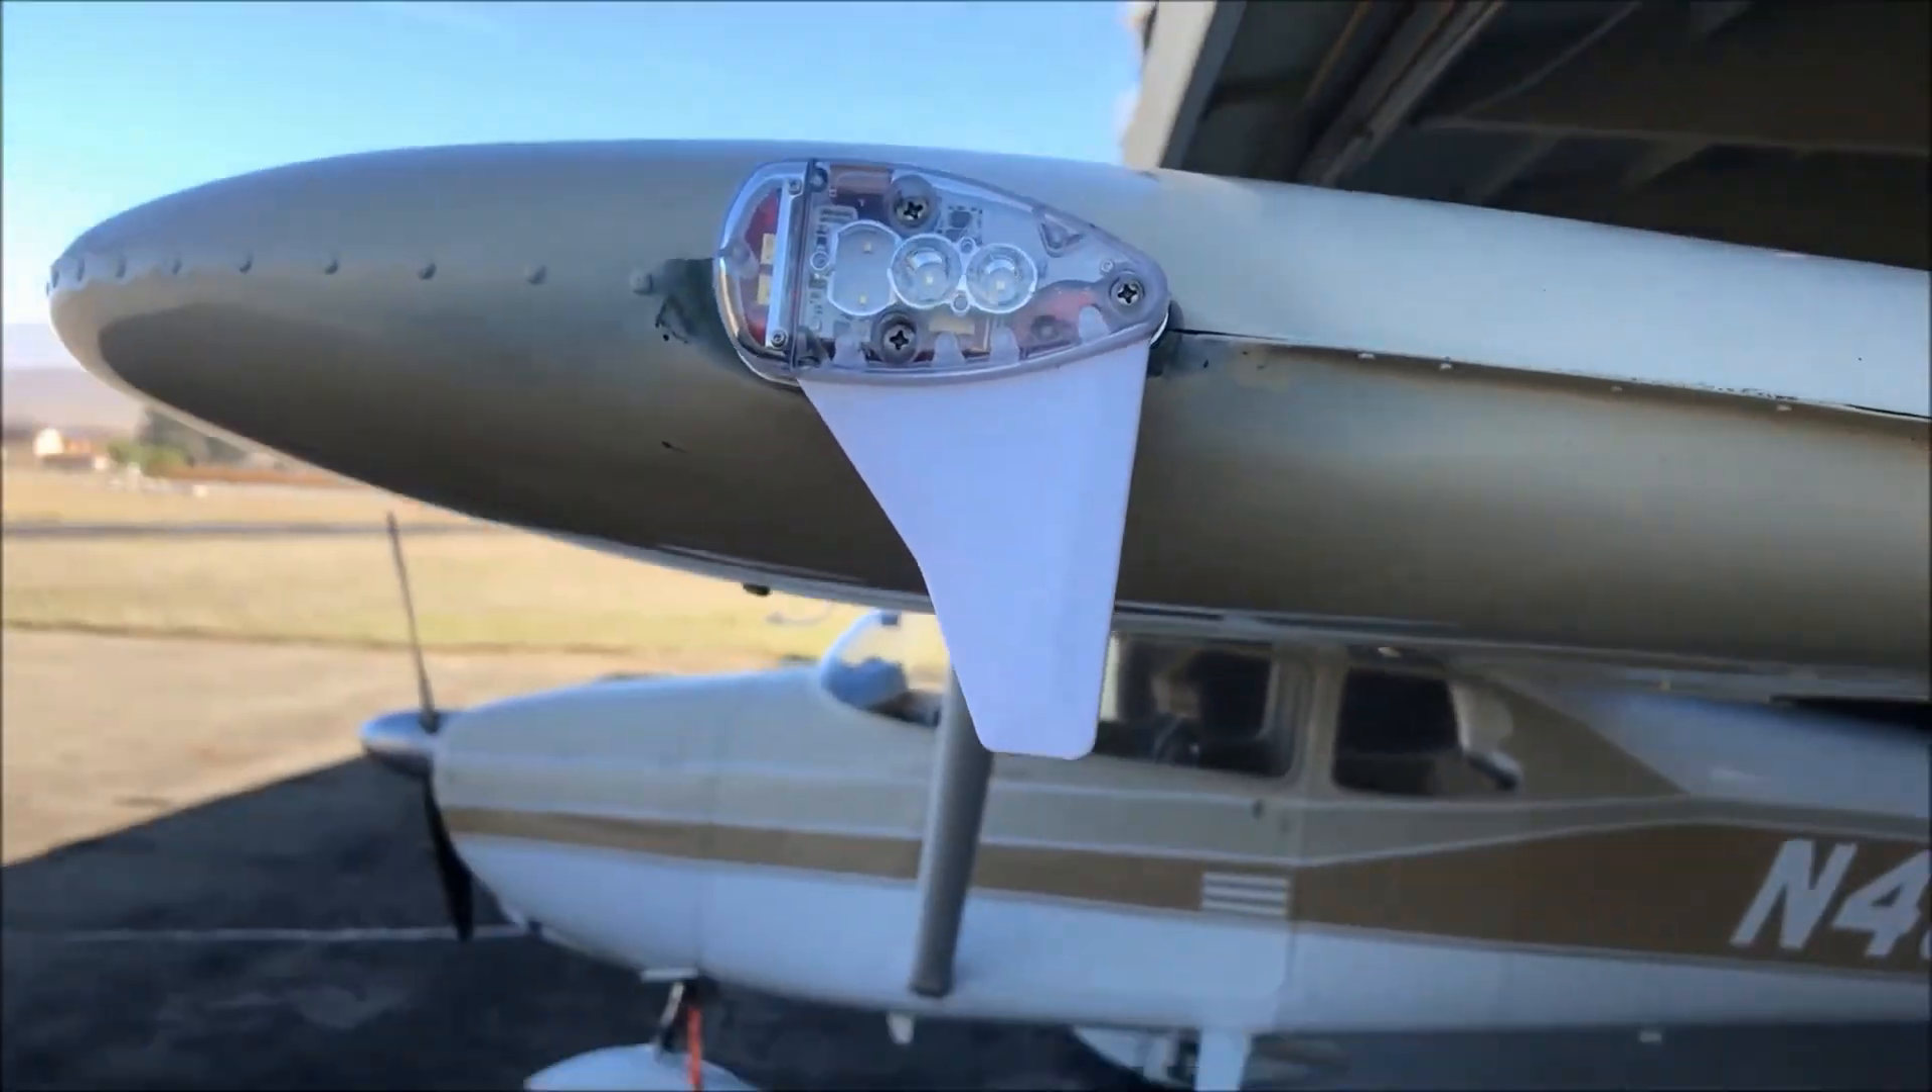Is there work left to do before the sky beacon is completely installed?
No.